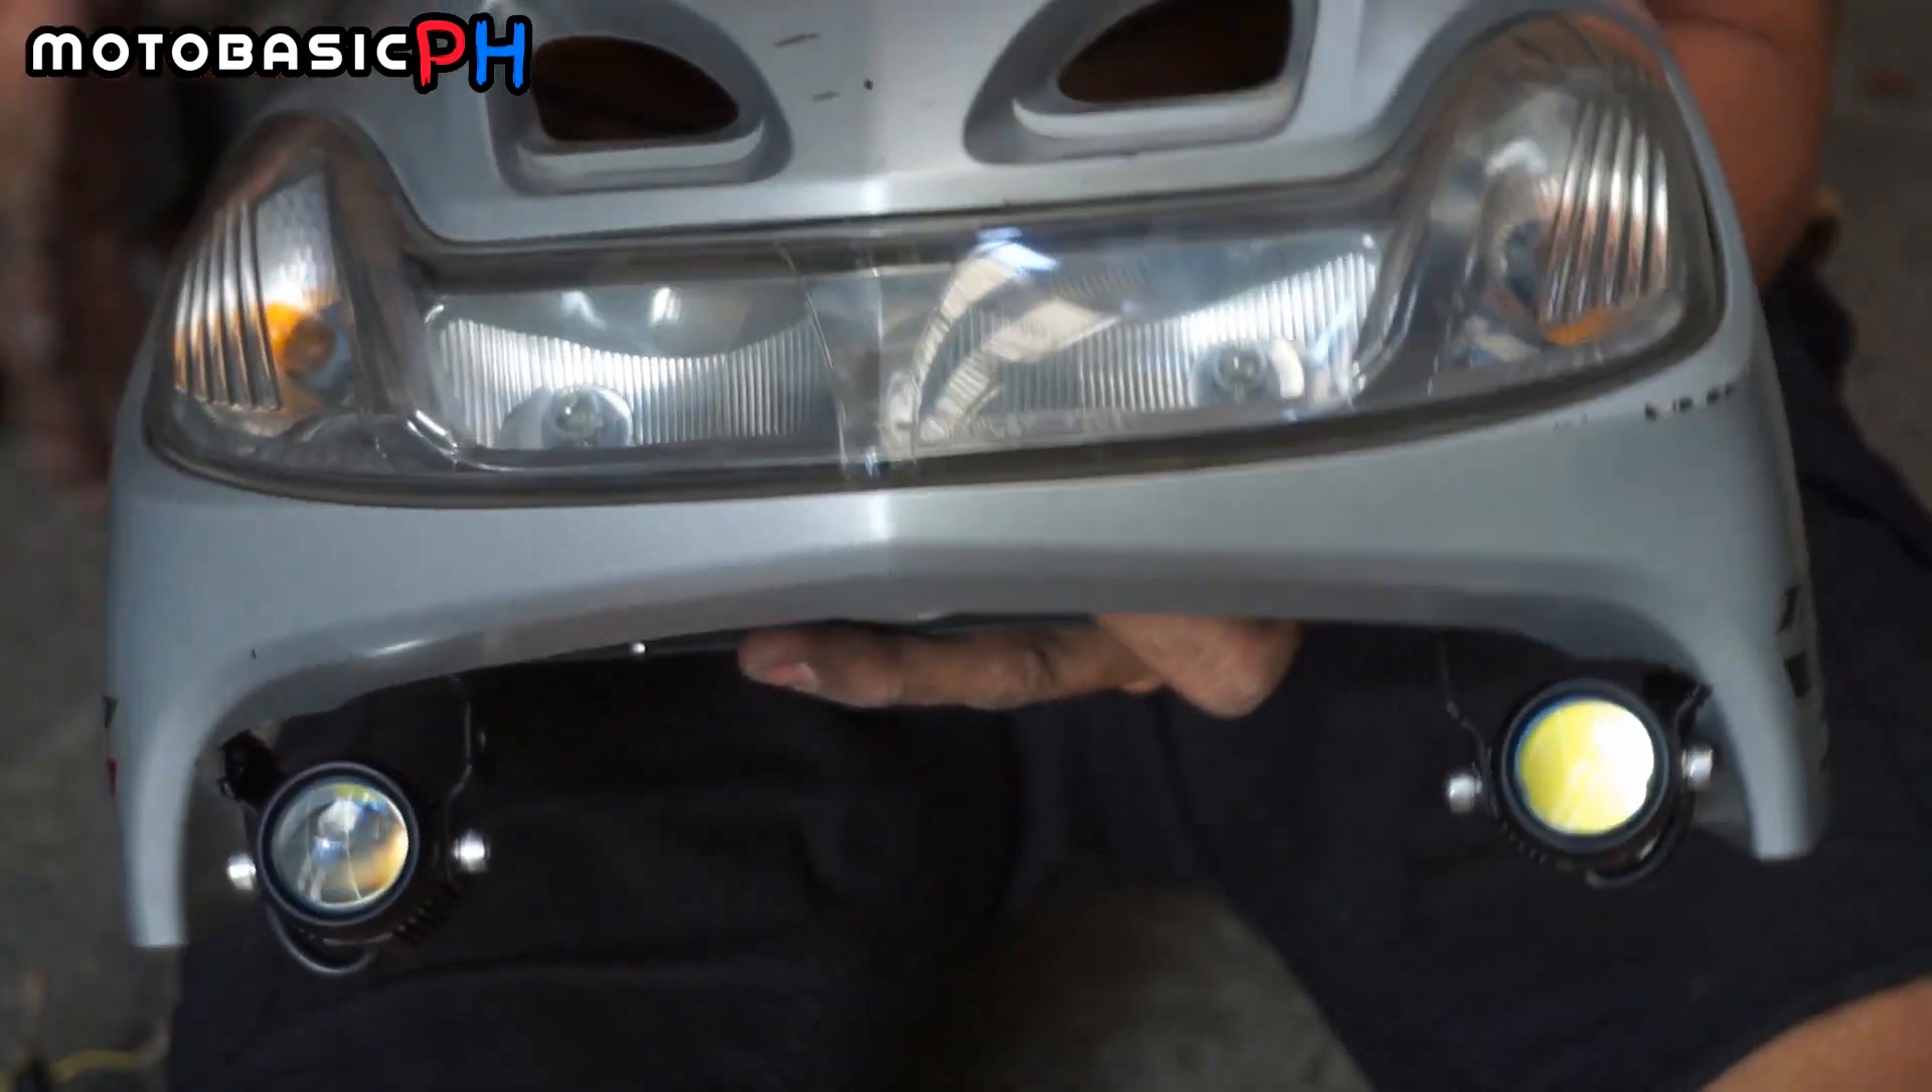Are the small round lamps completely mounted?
Yes.